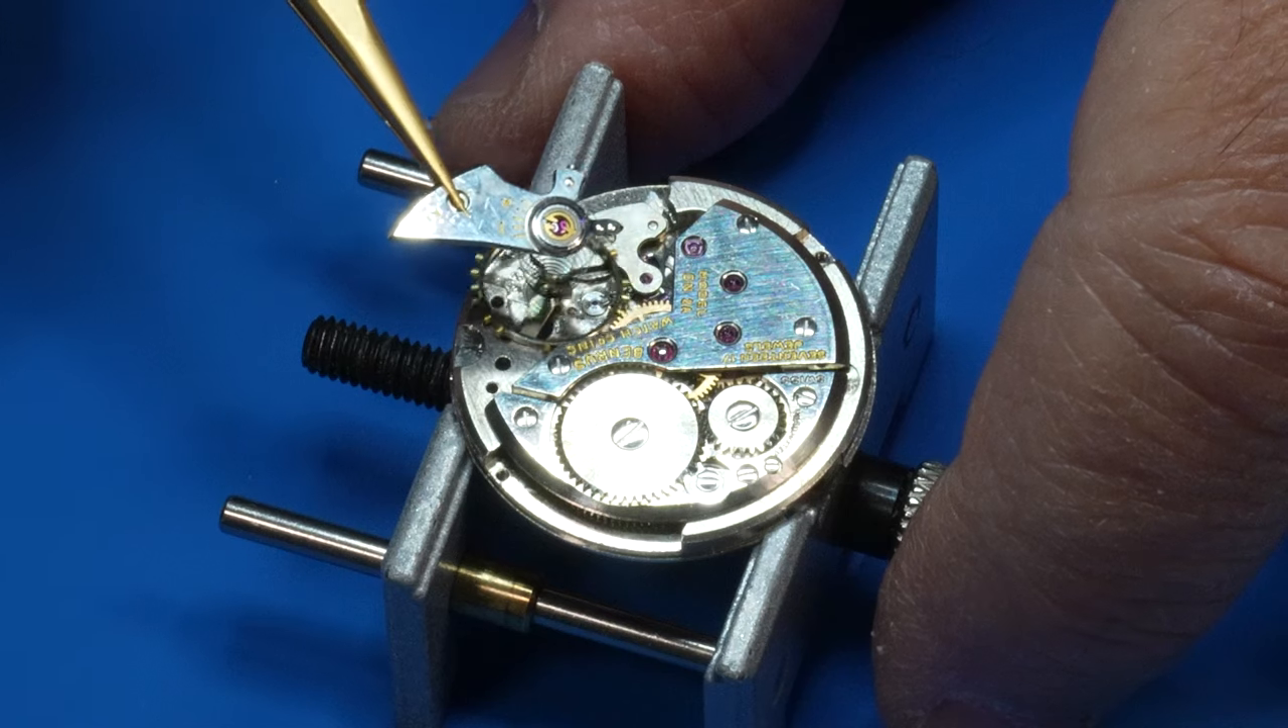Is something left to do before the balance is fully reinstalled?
Yes.